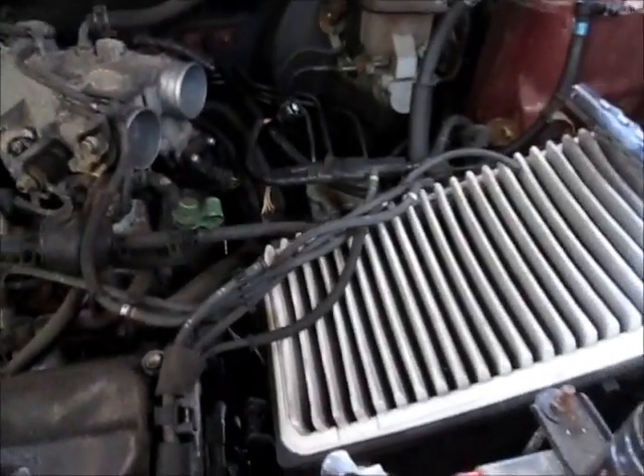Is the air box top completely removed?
Yes.